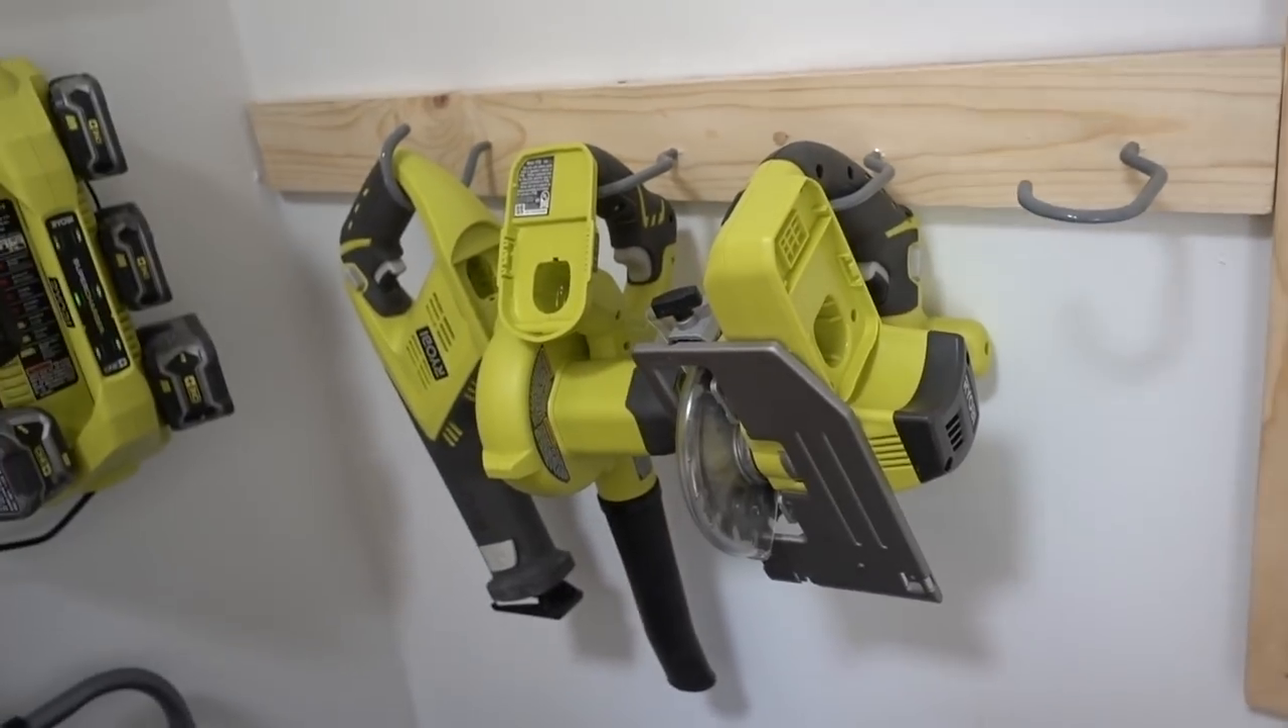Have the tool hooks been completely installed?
Yes.